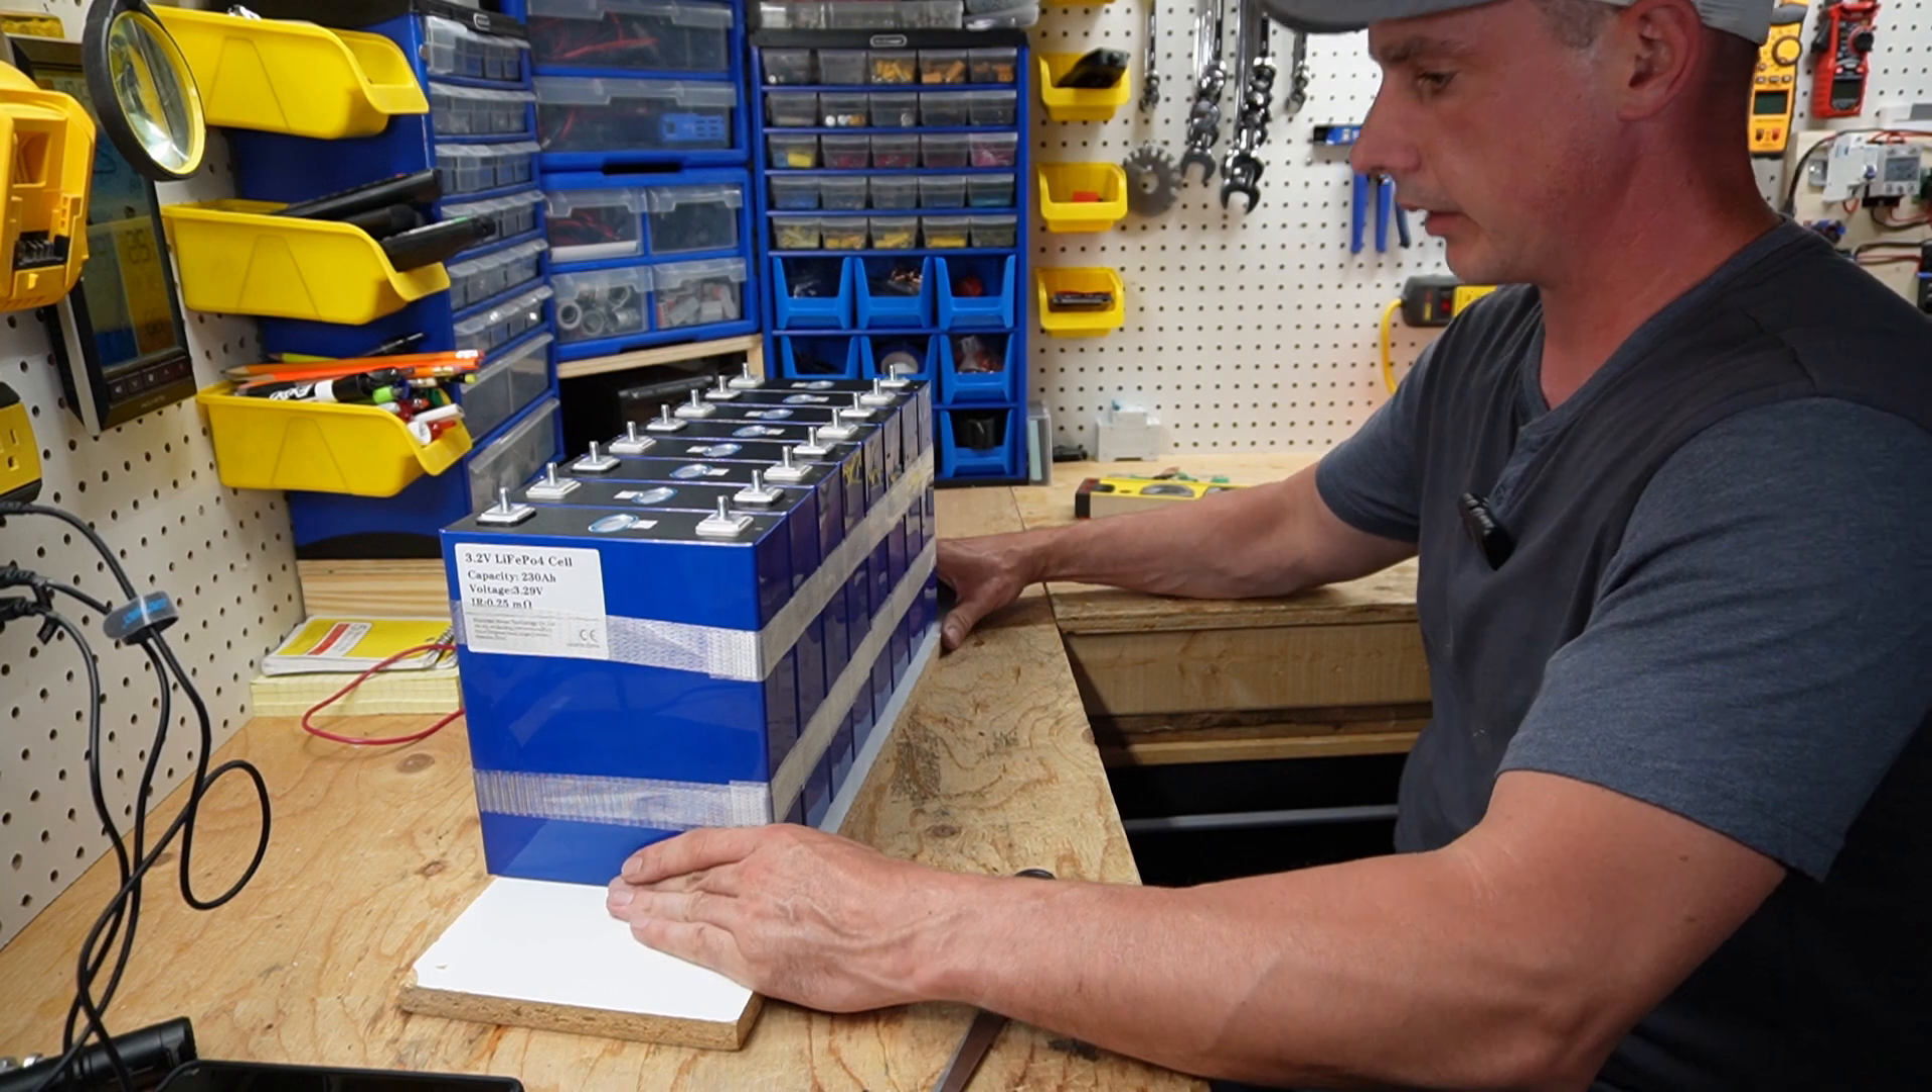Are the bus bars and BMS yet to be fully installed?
Yes.